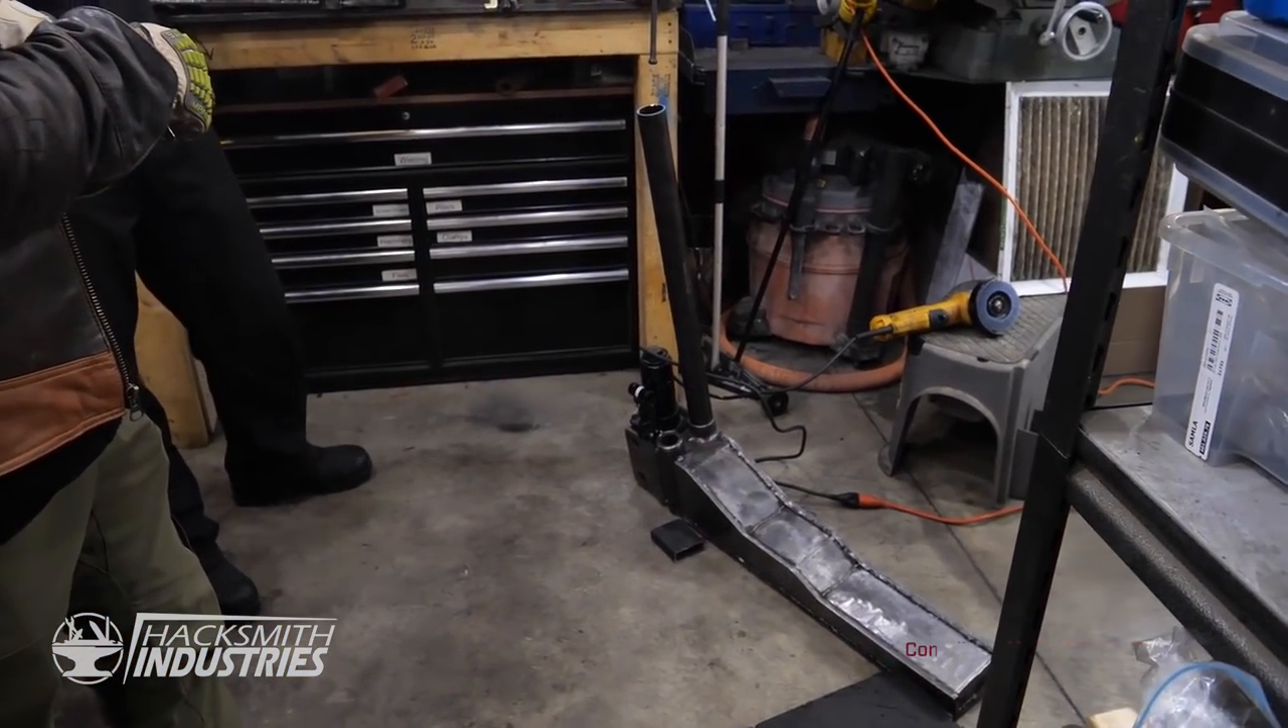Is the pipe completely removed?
No.